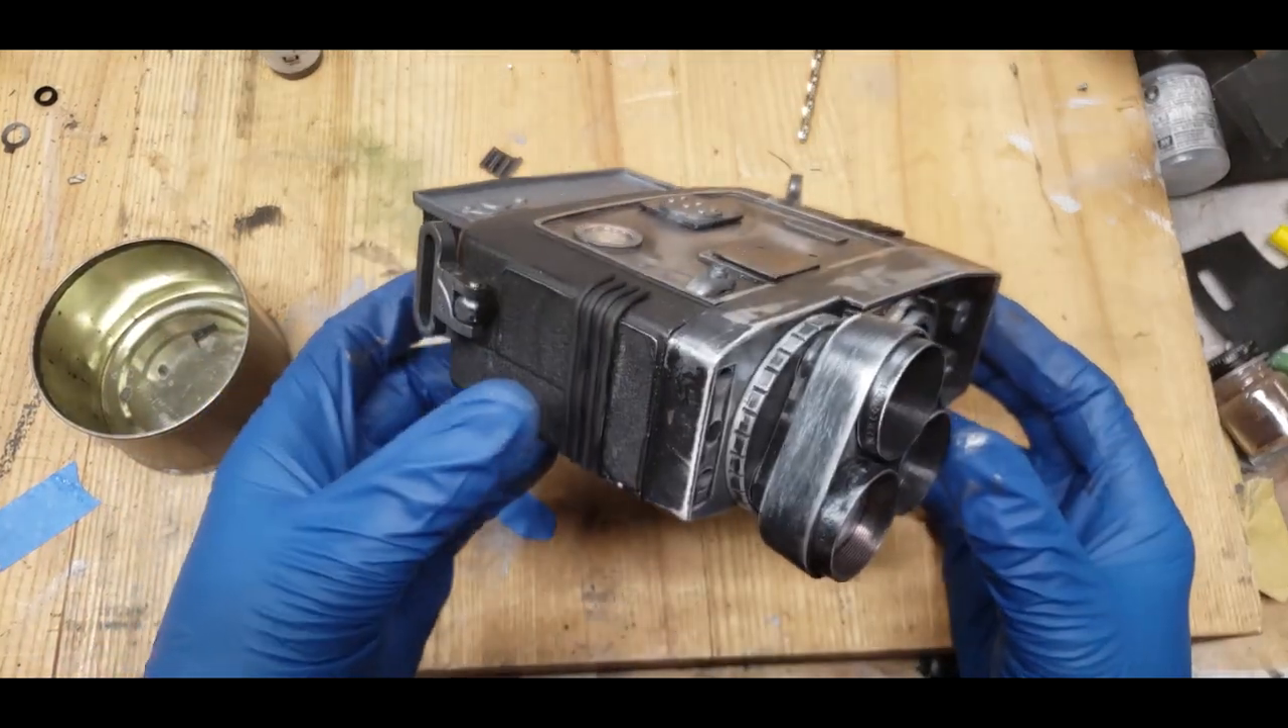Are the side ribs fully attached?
Yes.